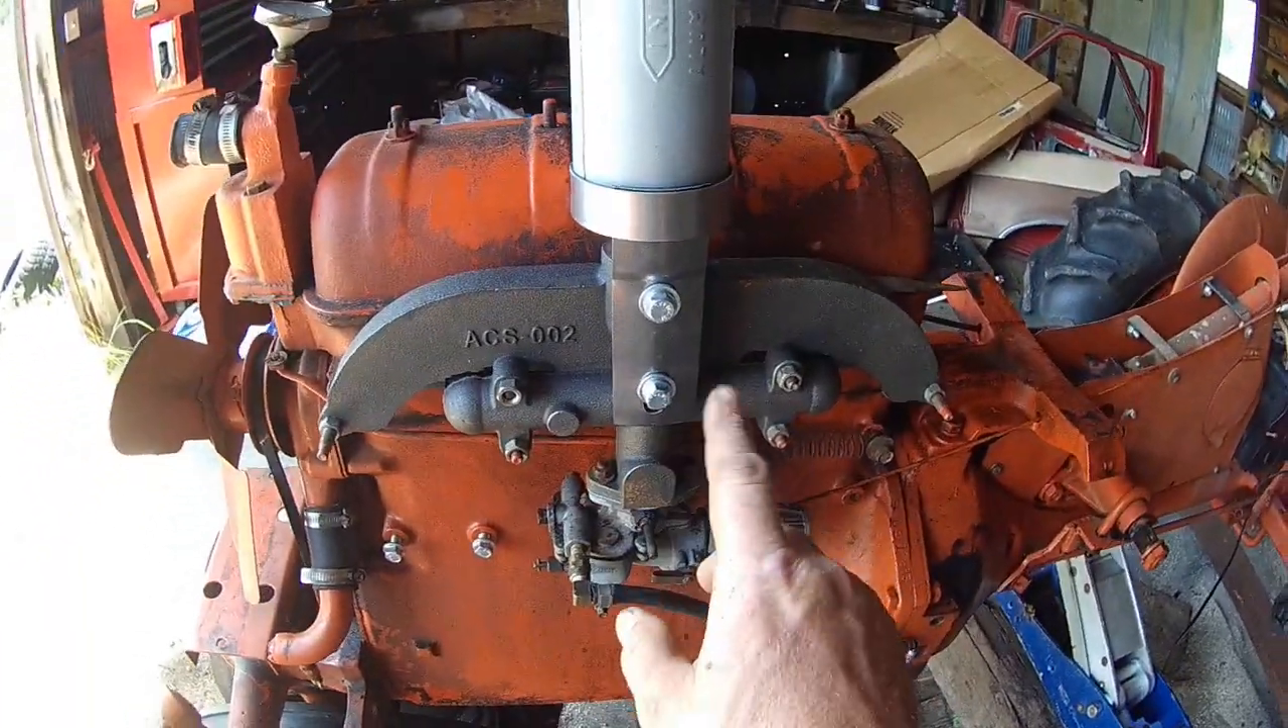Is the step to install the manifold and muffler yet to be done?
No.